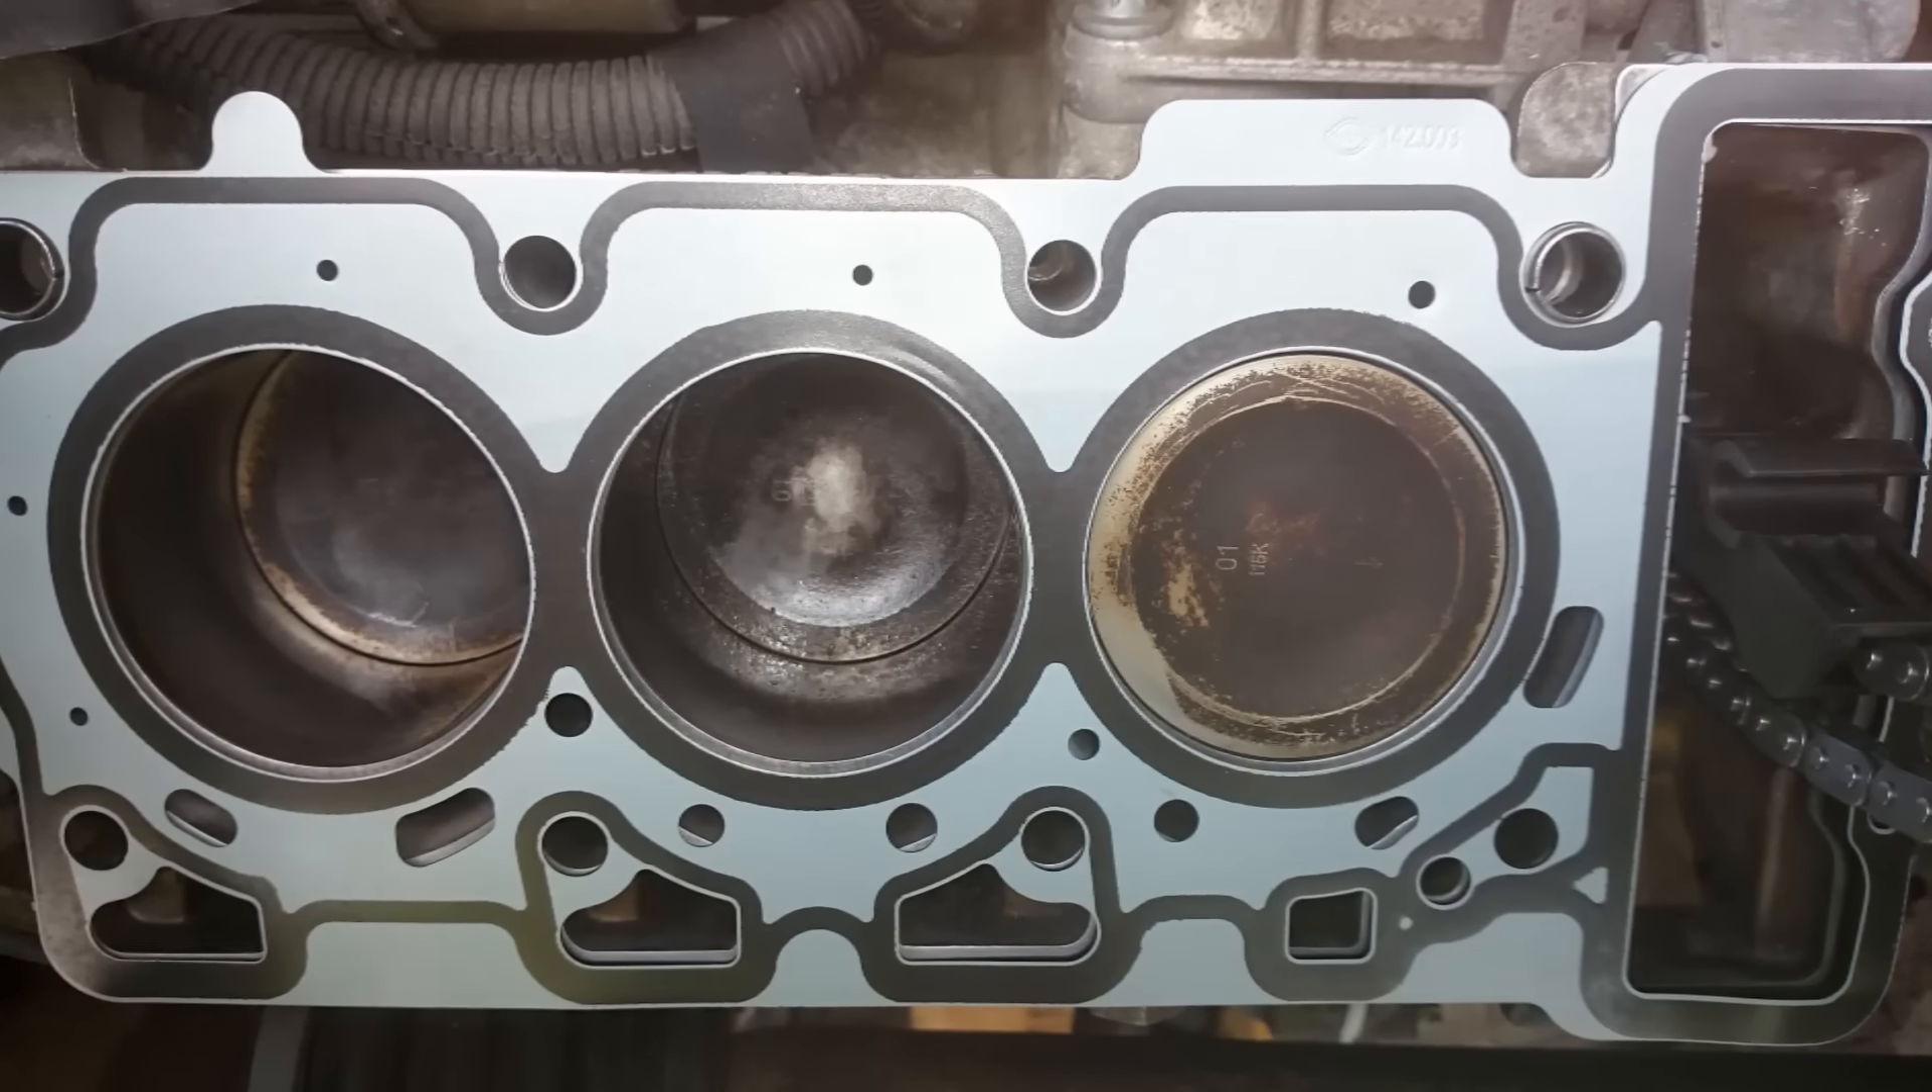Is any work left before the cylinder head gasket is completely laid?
No.